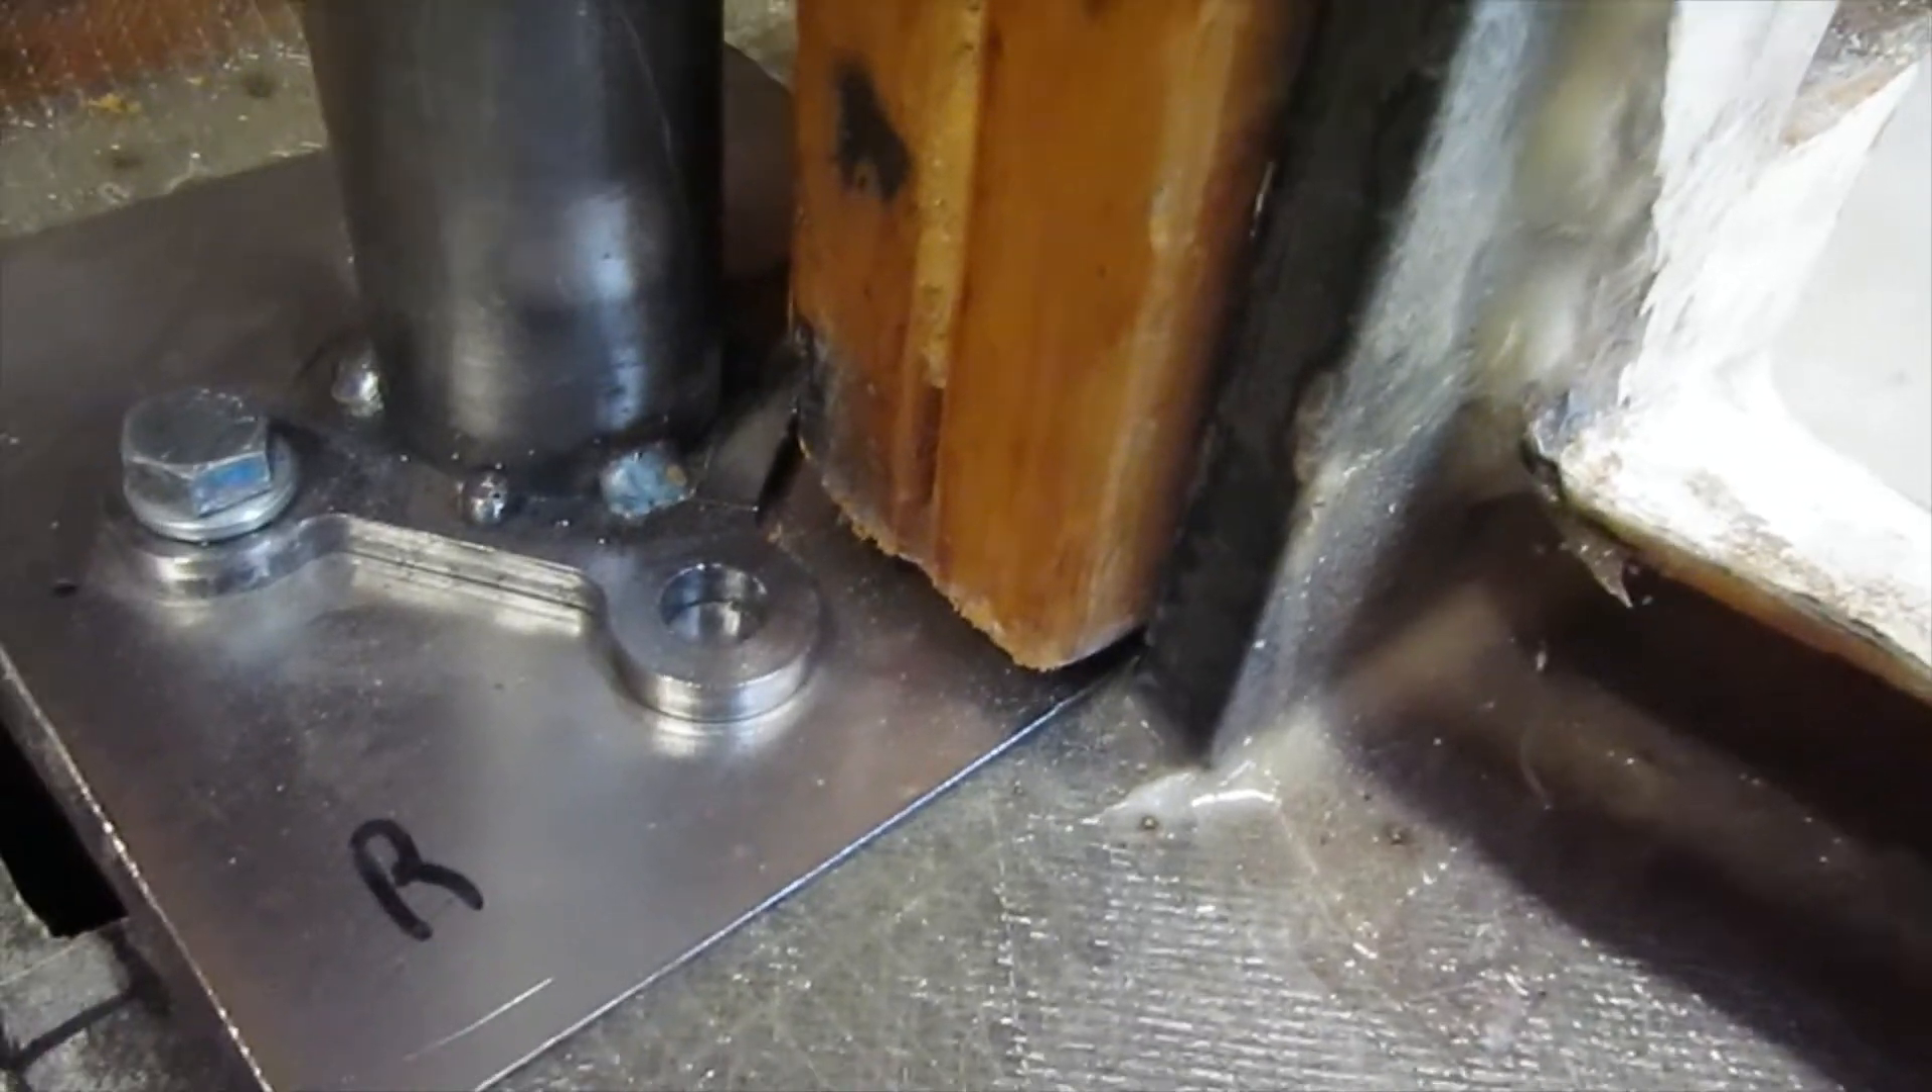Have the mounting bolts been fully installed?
No.